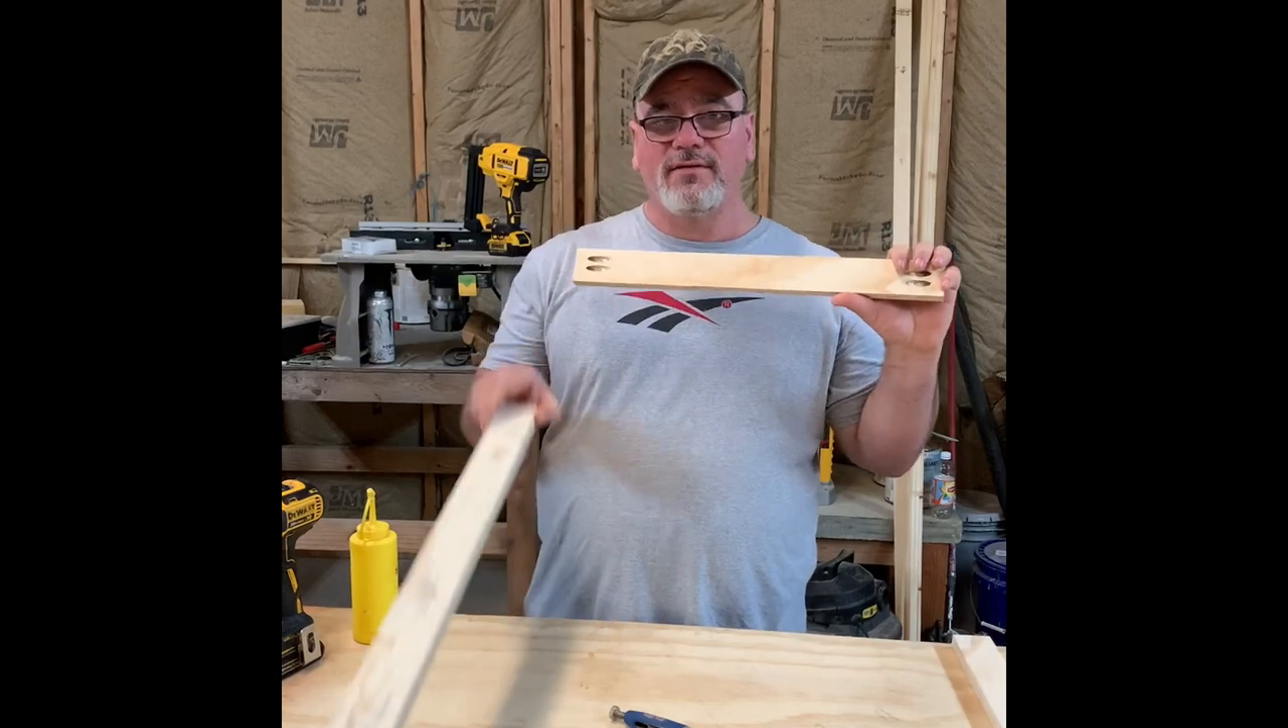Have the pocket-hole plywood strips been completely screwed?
No.